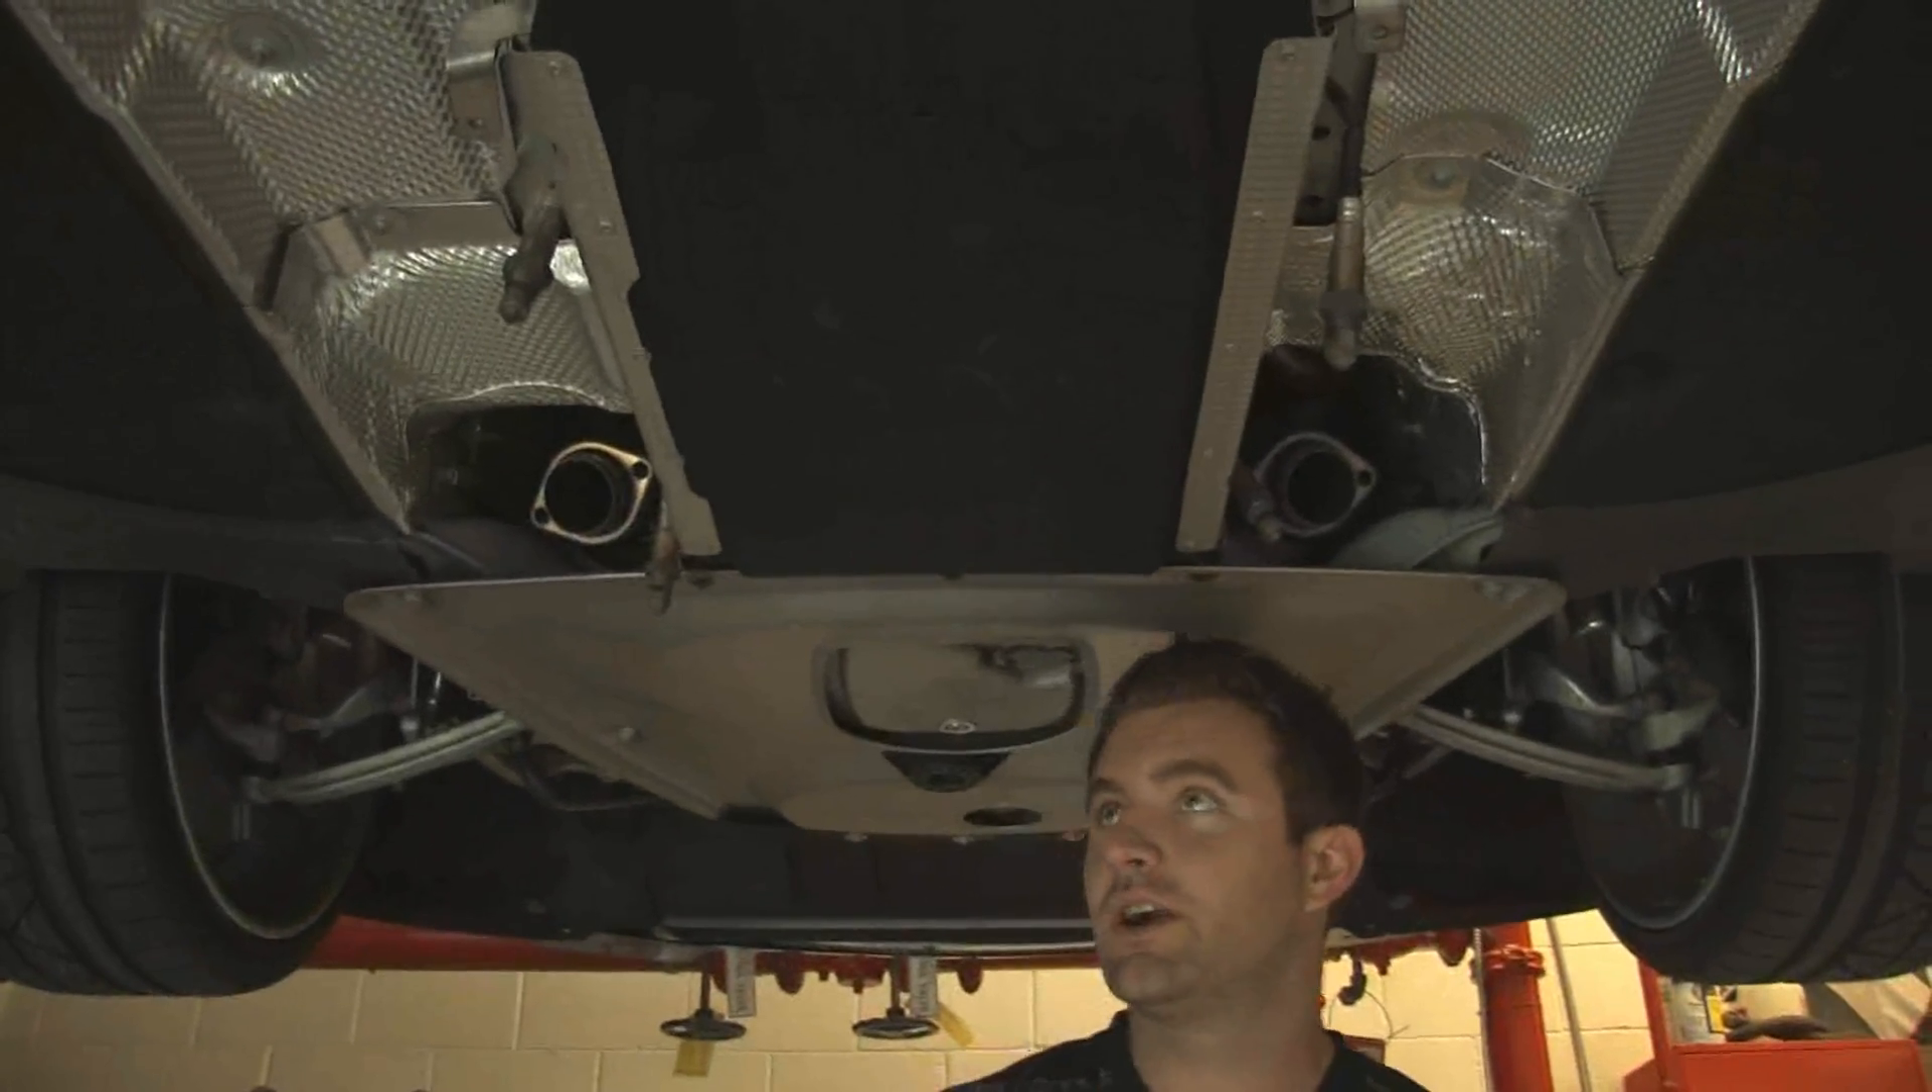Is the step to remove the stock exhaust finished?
Yes.